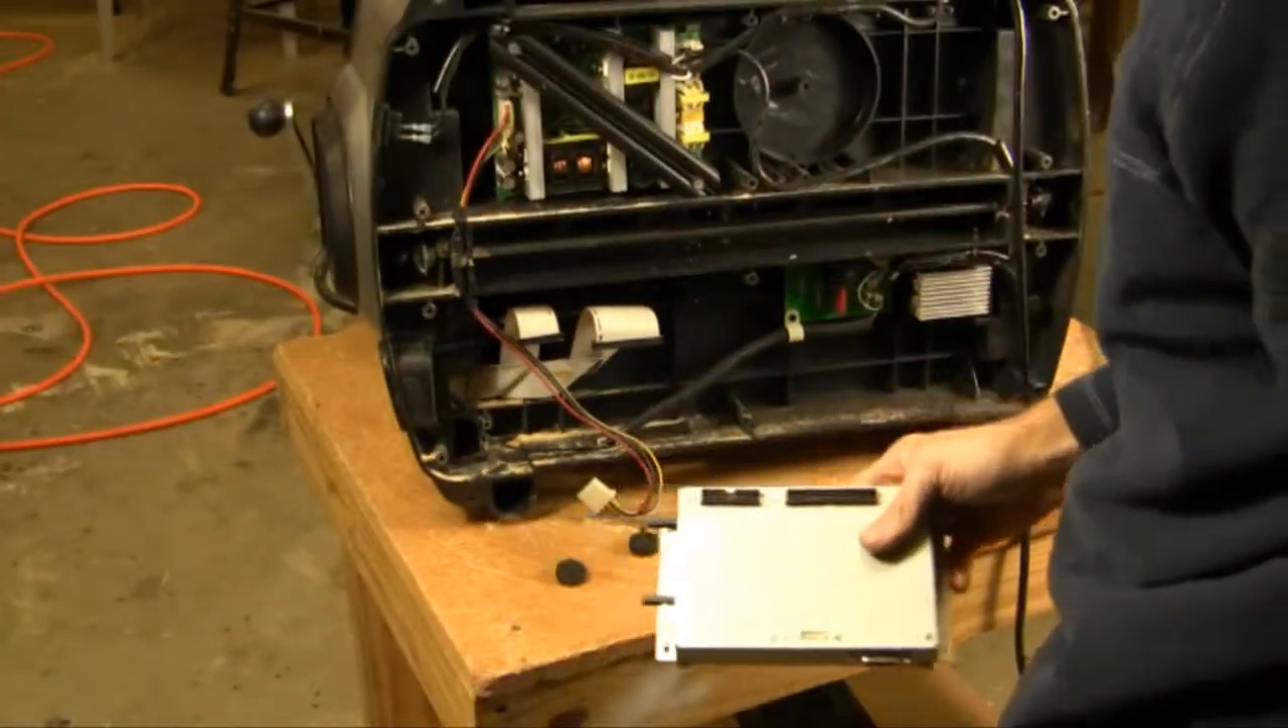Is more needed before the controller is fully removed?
No.